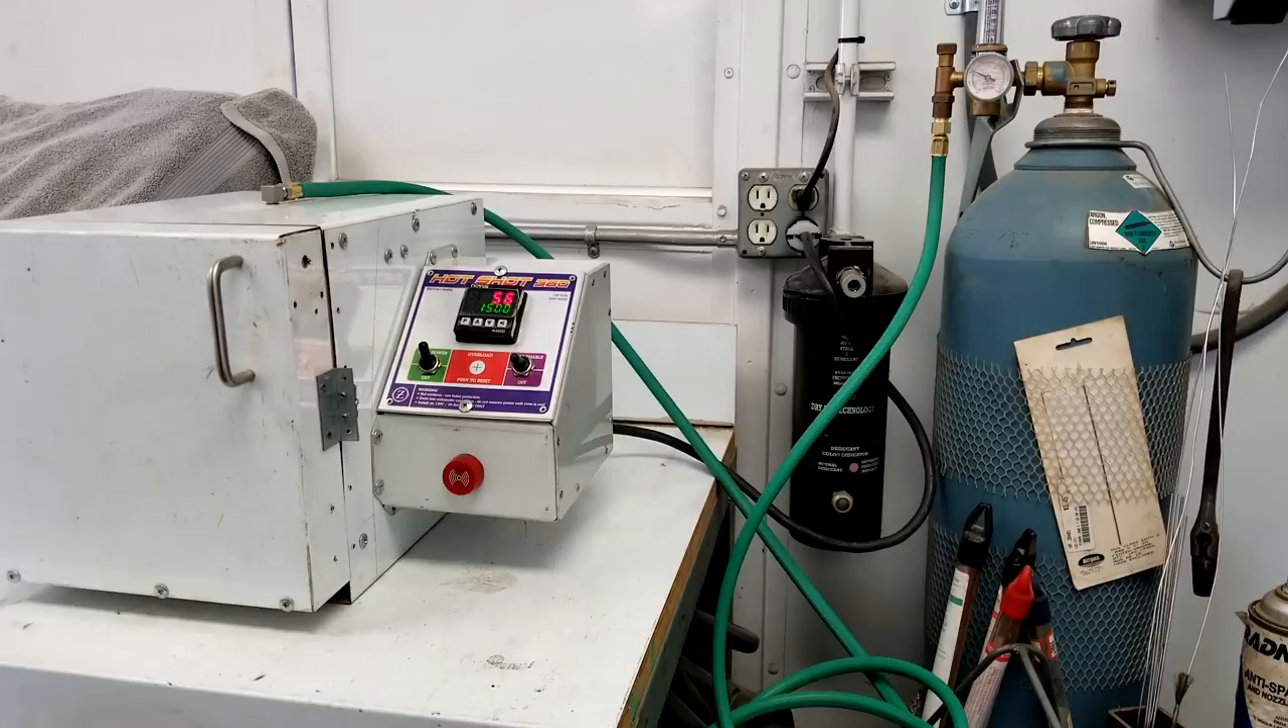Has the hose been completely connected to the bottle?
Yes.